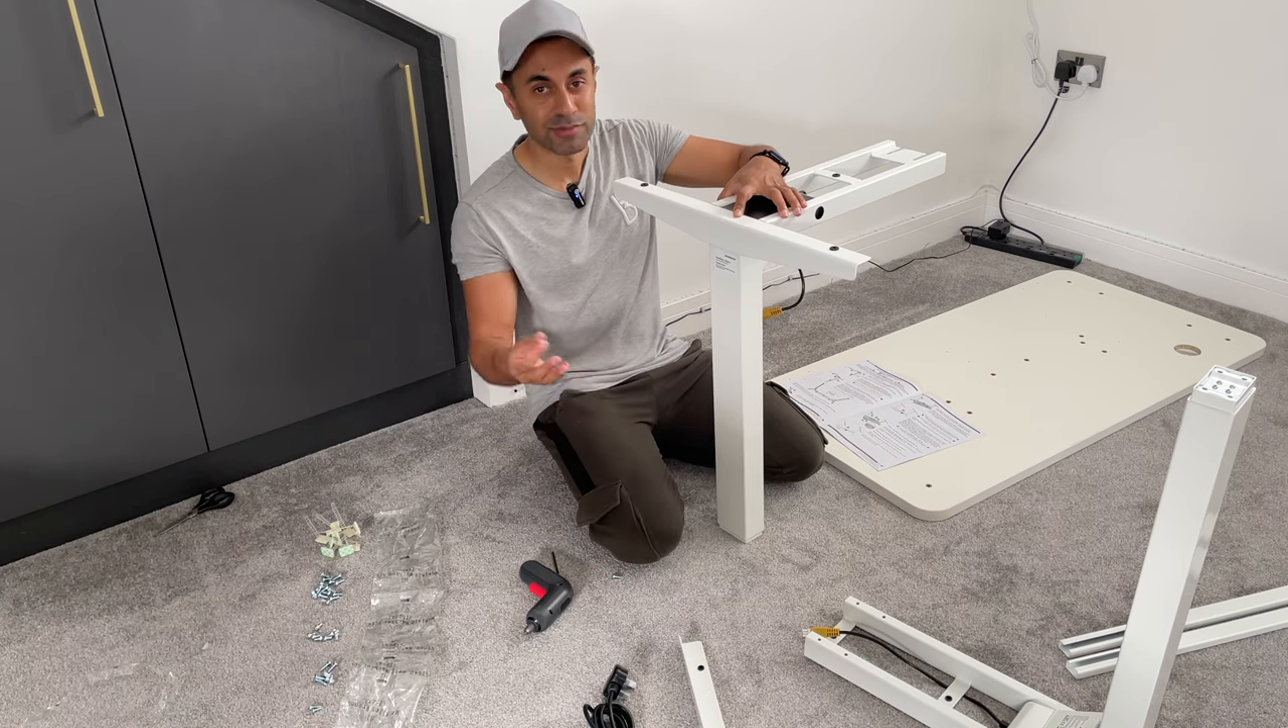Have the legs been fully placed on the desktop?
No.